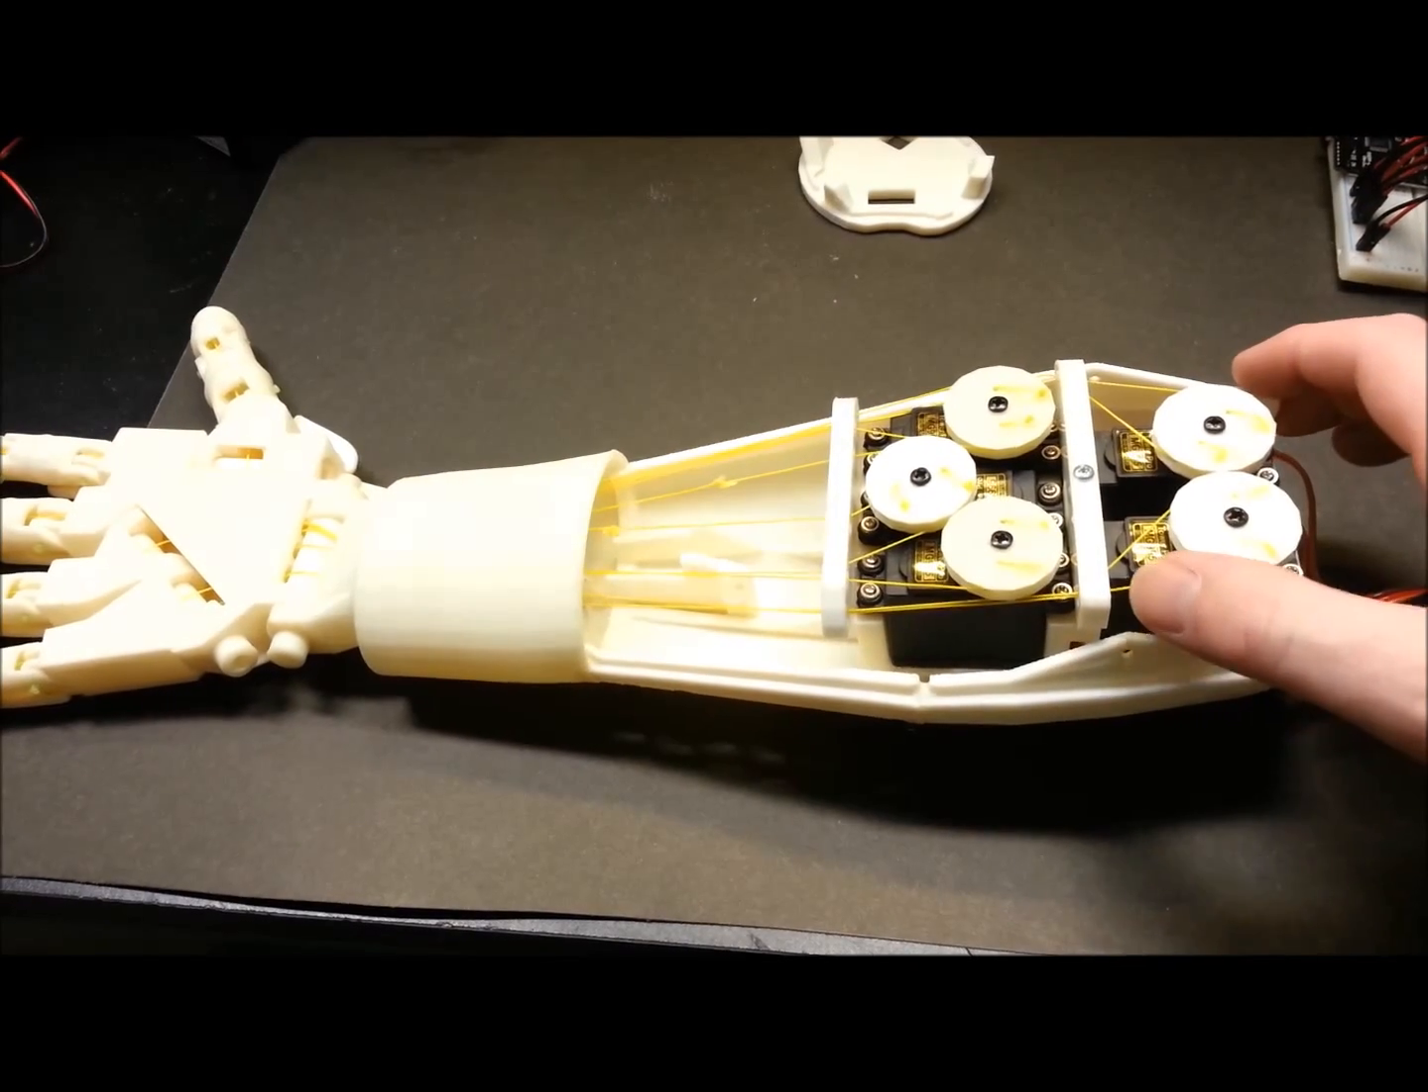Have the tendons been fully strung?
Yes.